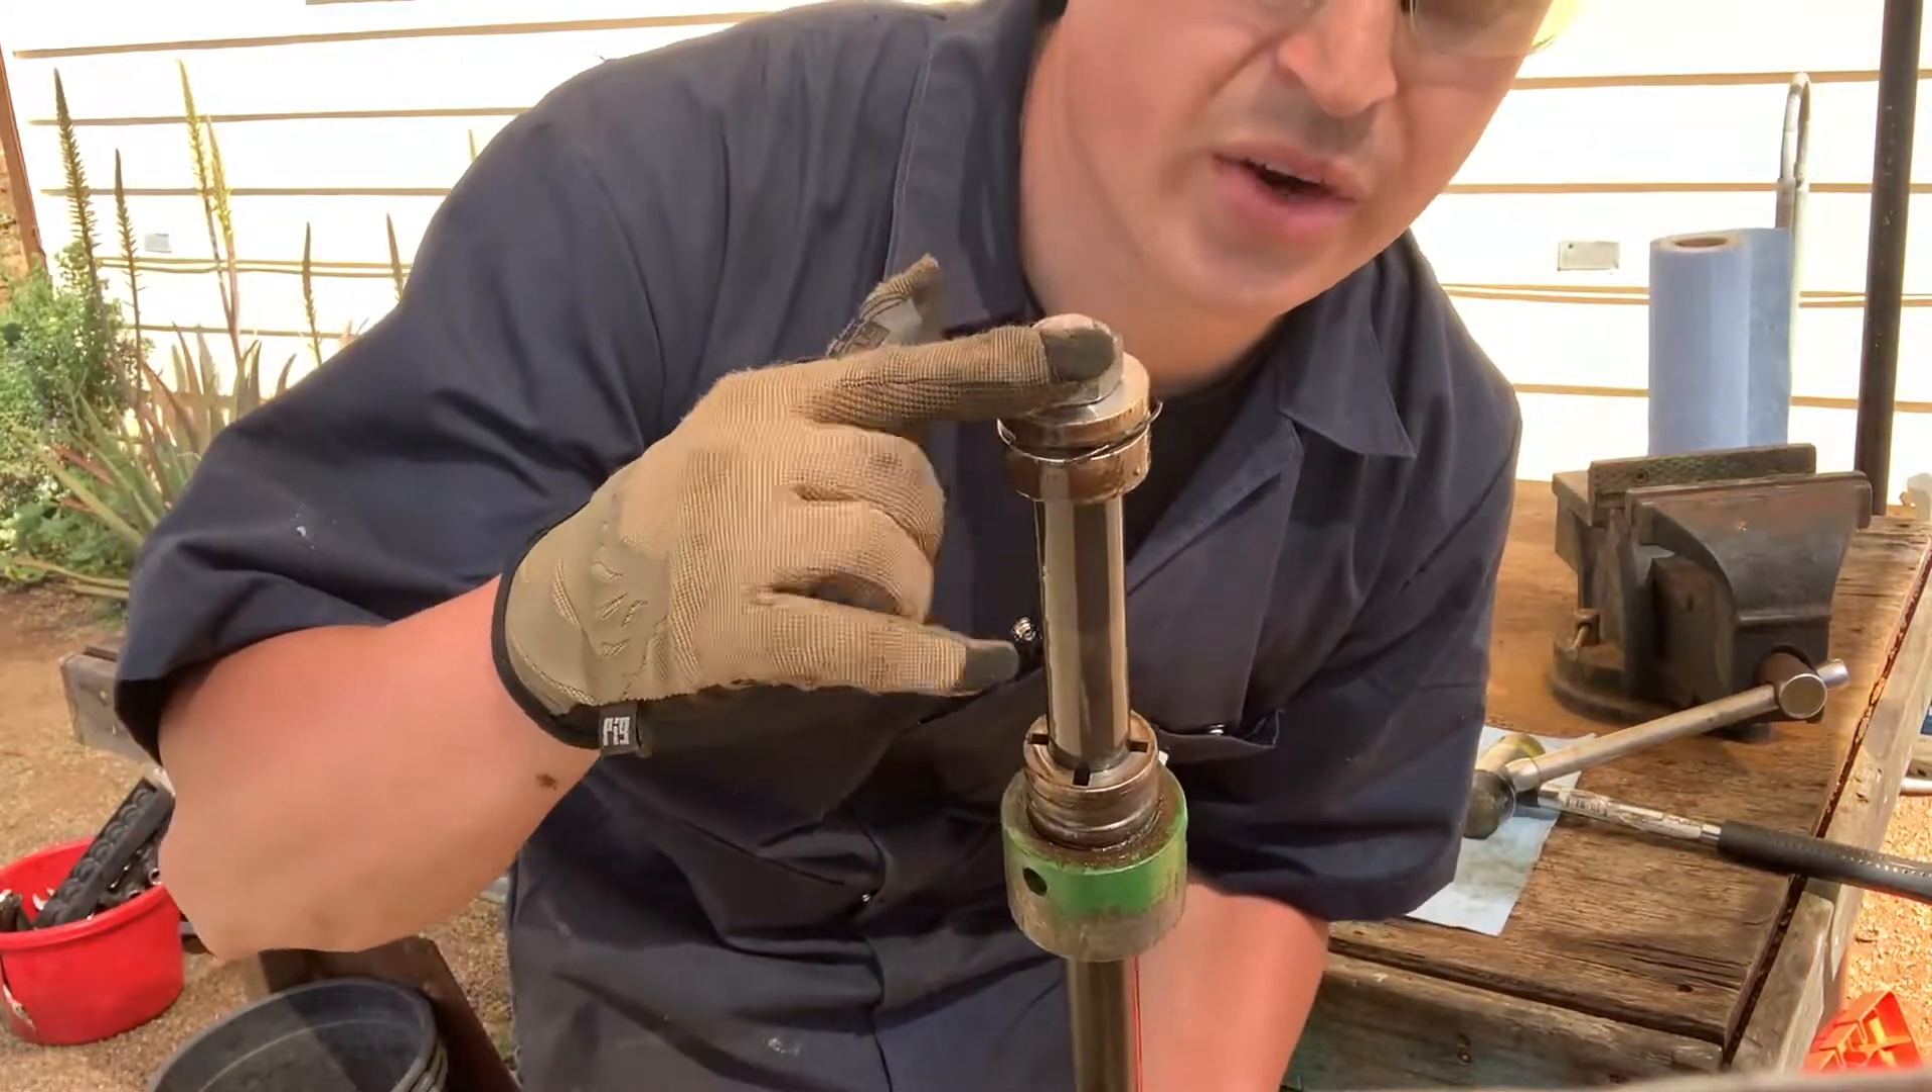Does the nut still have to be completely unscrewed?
Yes.